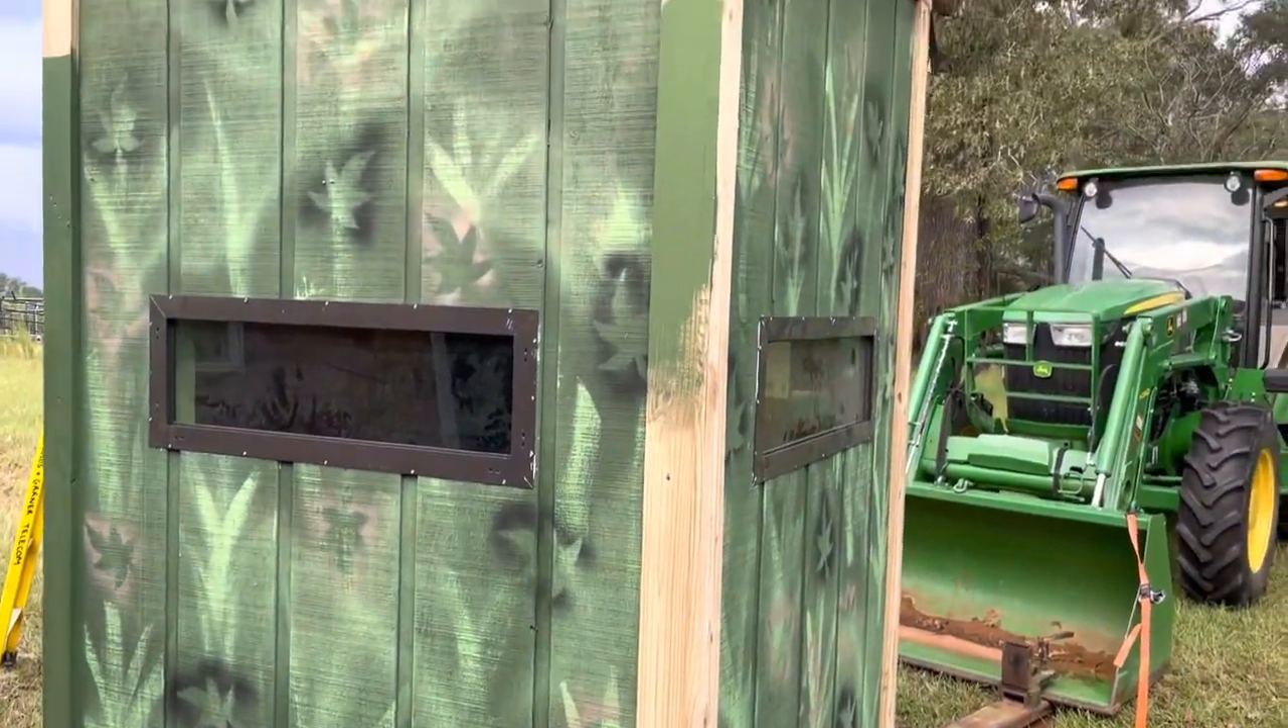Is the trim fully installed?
Yes.